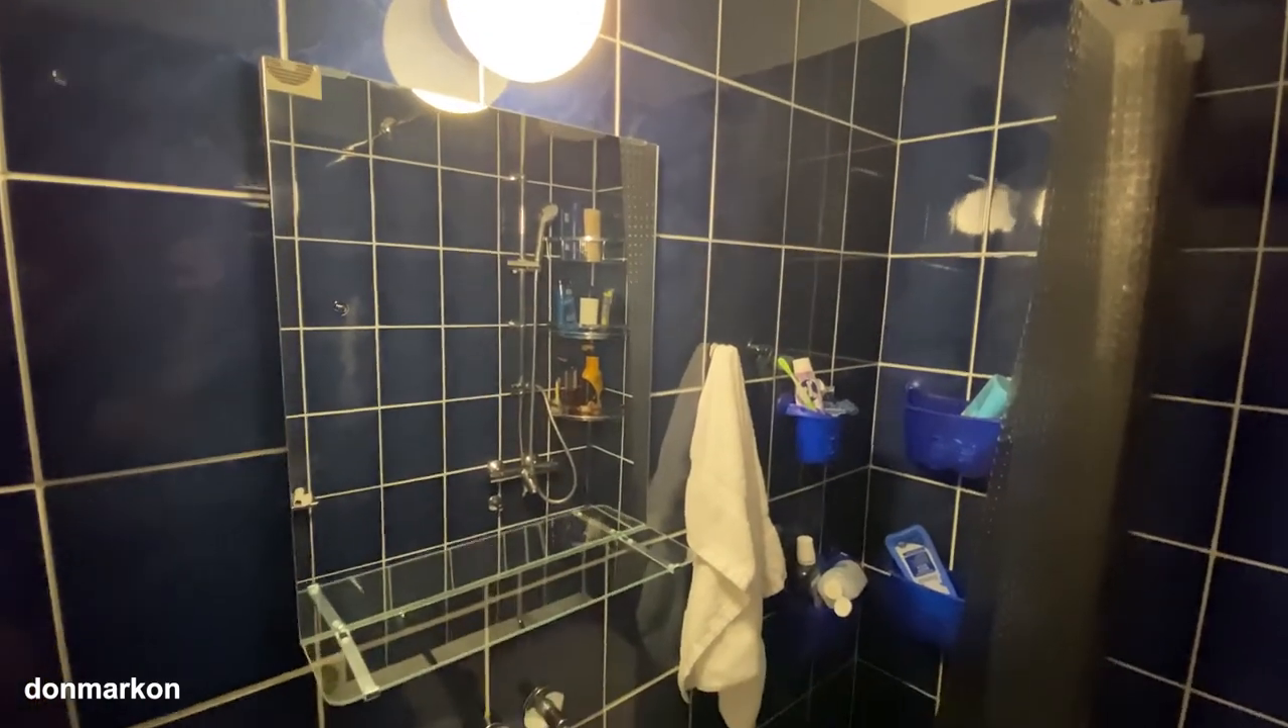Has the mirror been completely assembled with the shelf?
Yes.